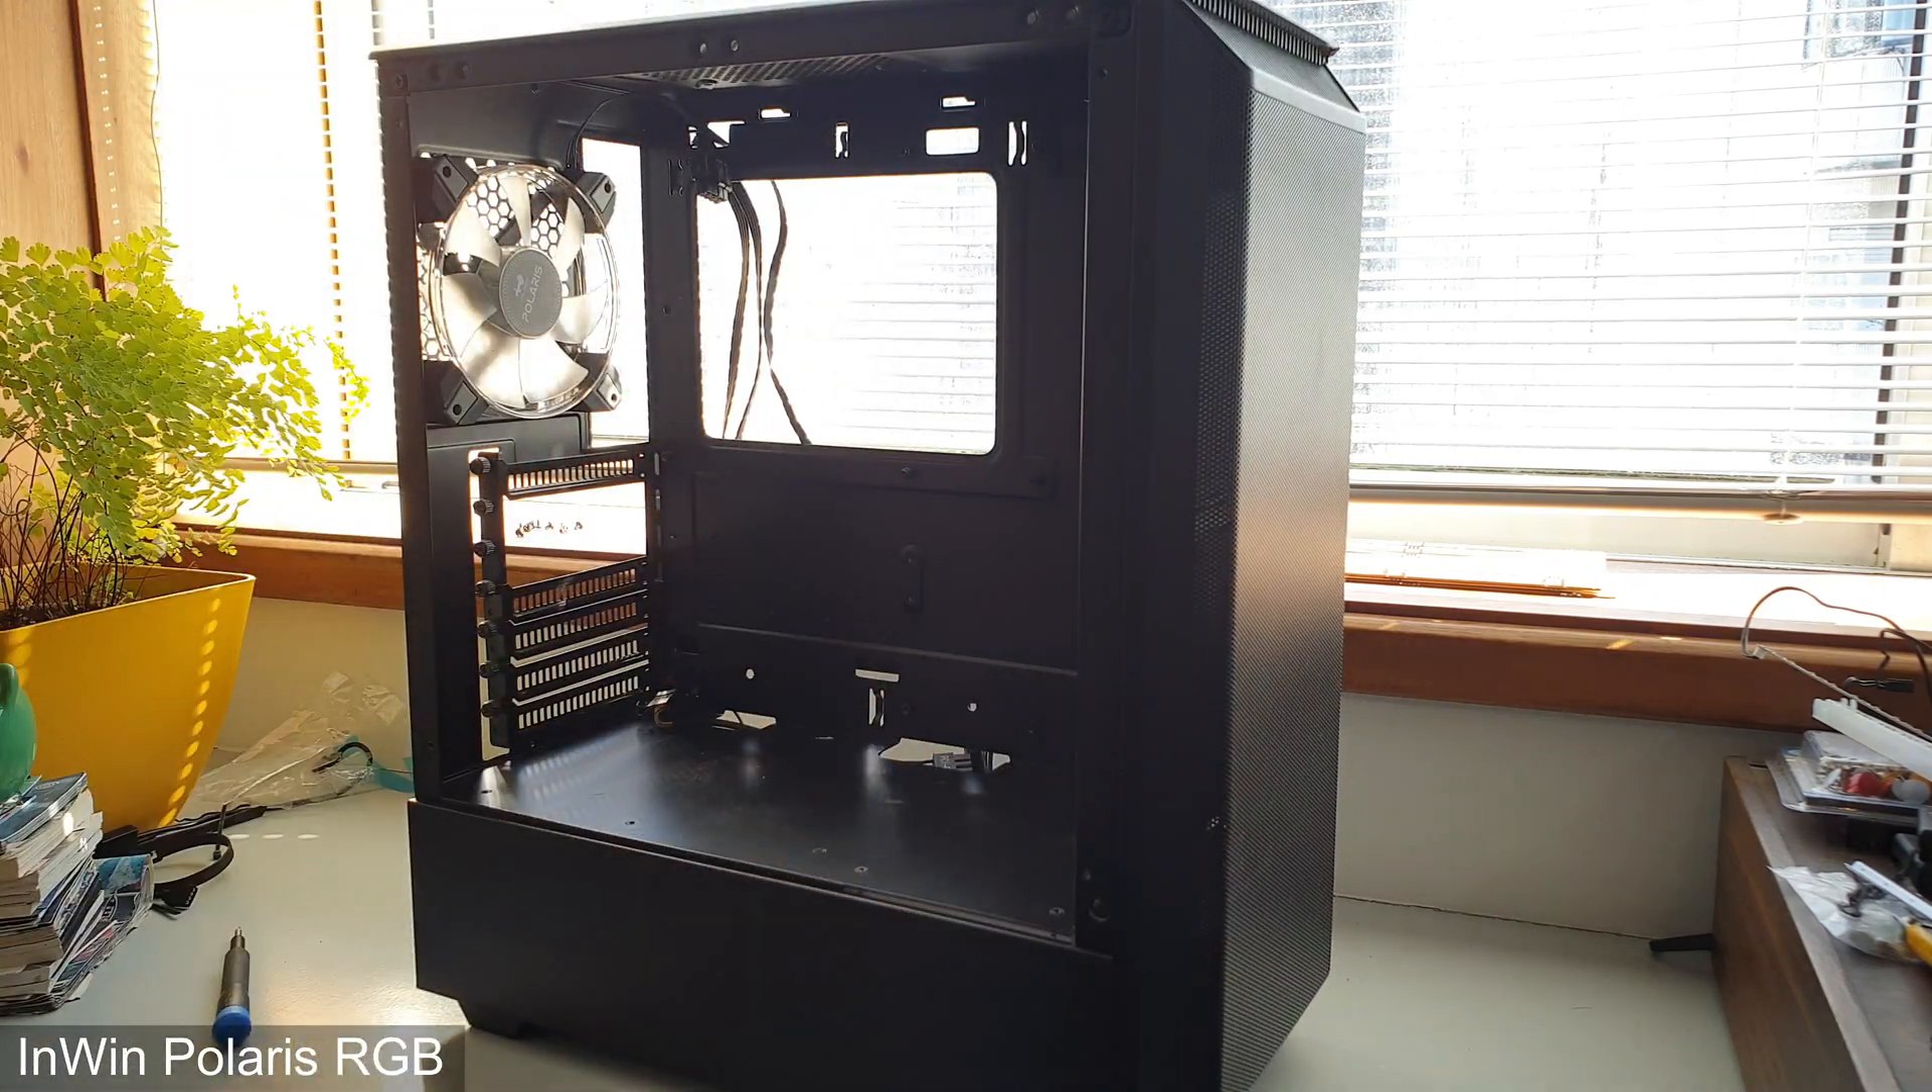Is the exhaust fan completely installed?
Yes.